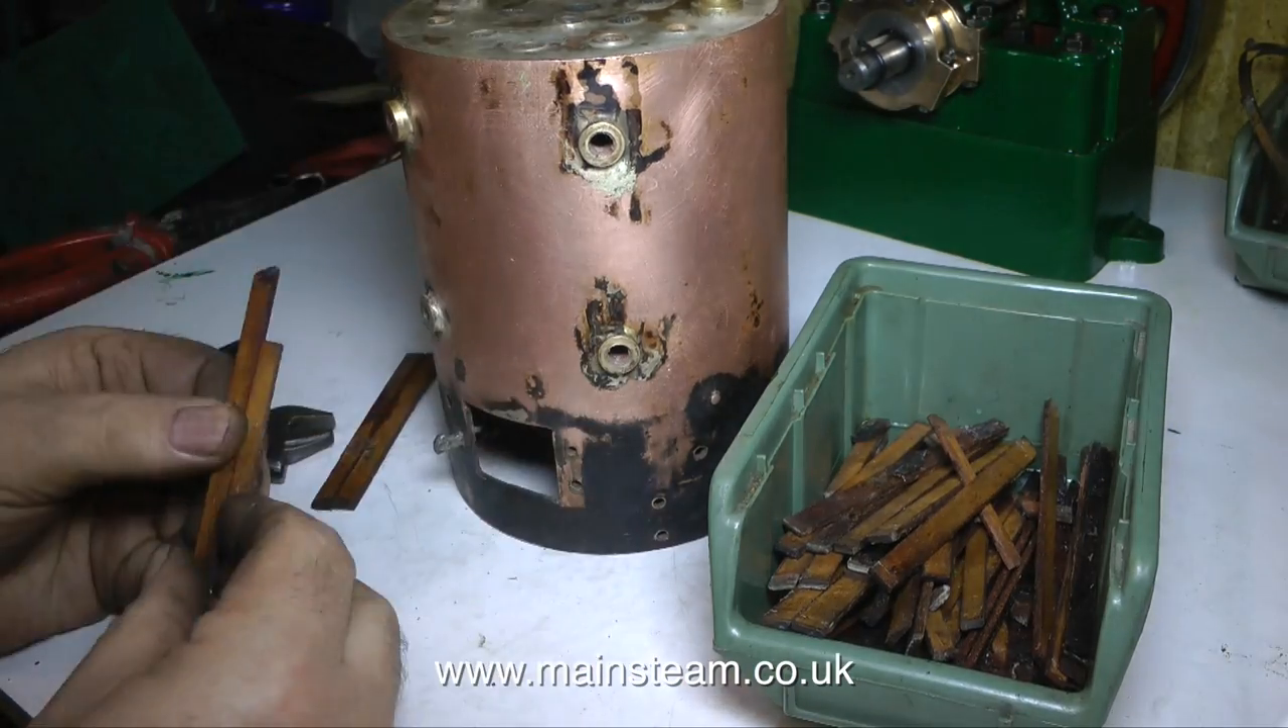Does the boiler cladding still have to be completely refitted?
Yes.